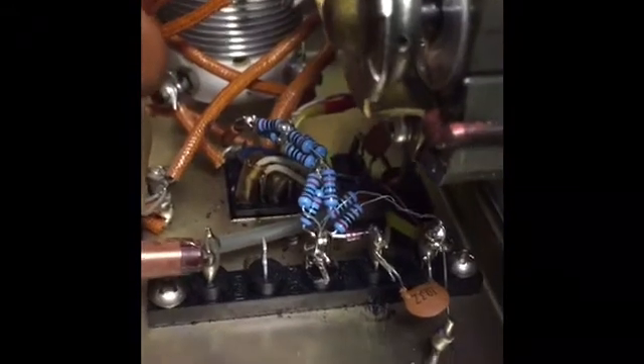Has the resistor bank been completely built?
Yes.